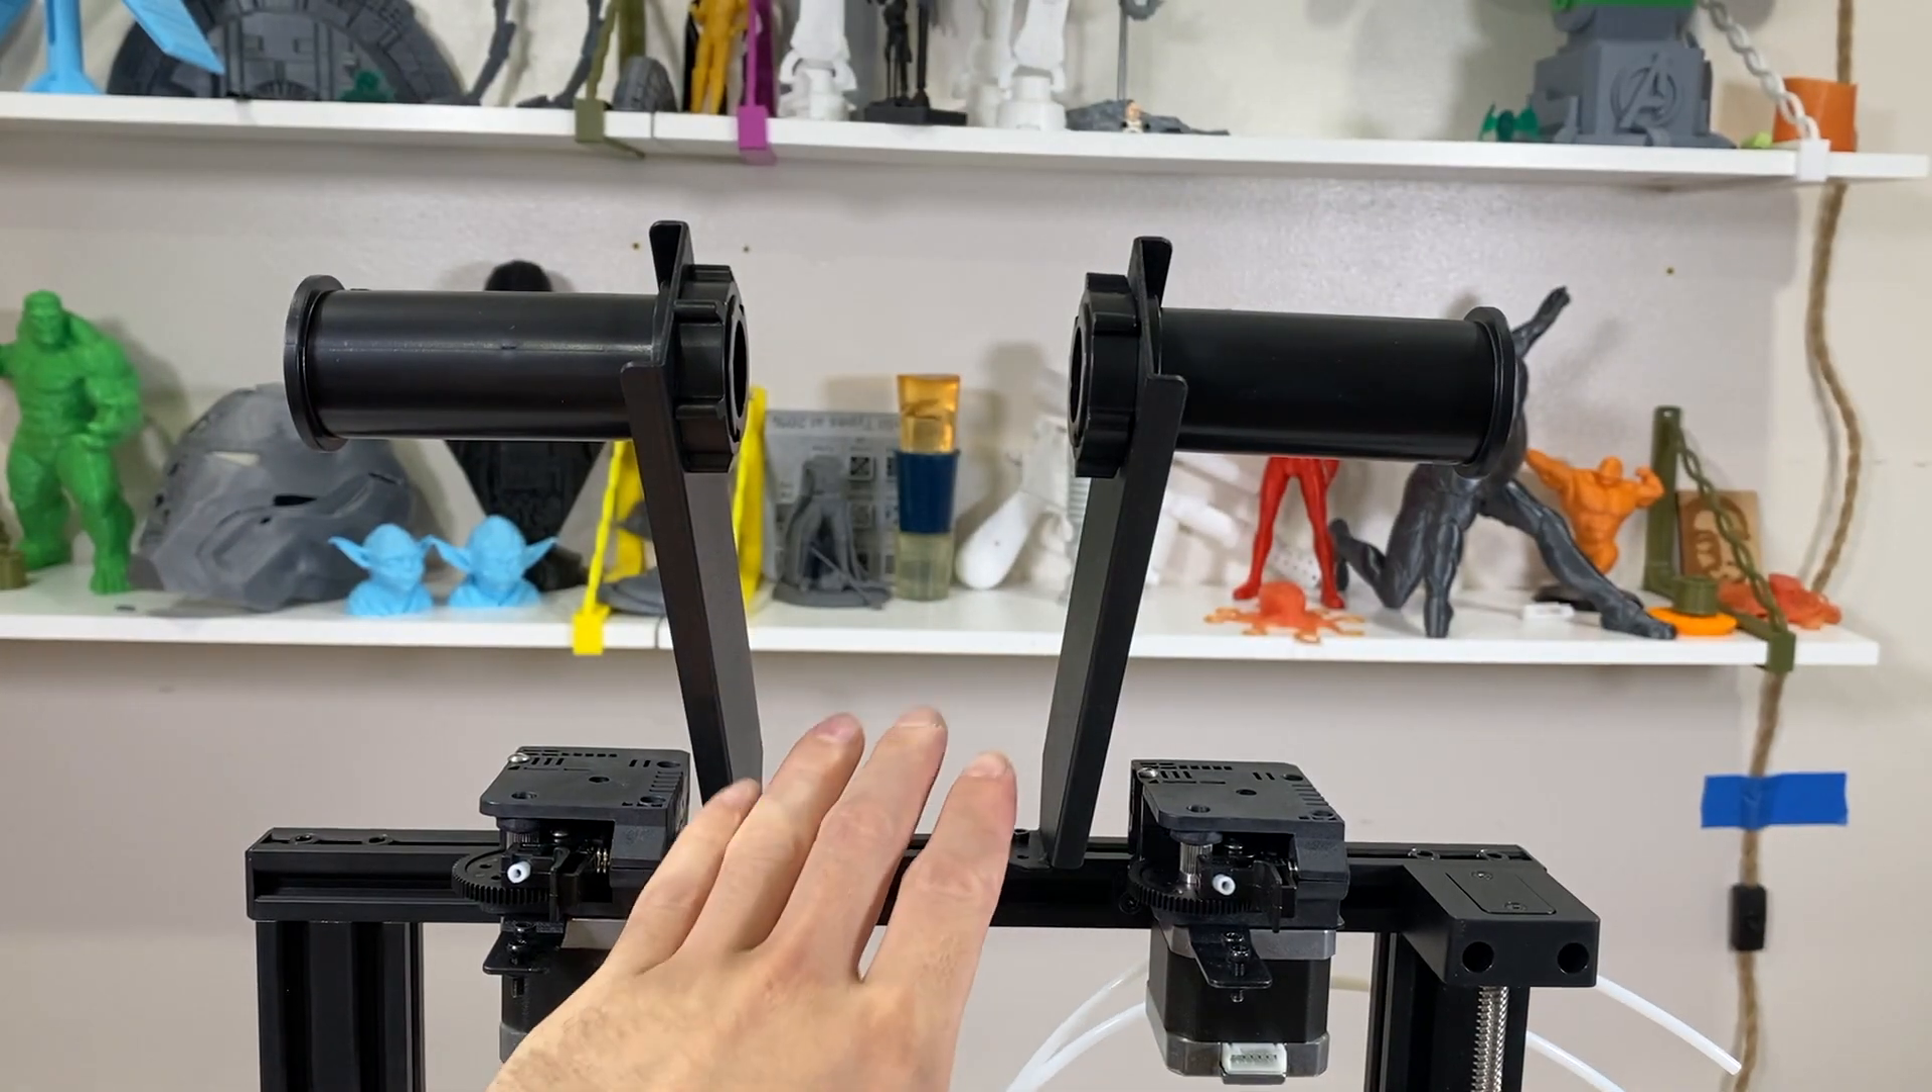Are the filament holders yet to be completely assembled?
No.